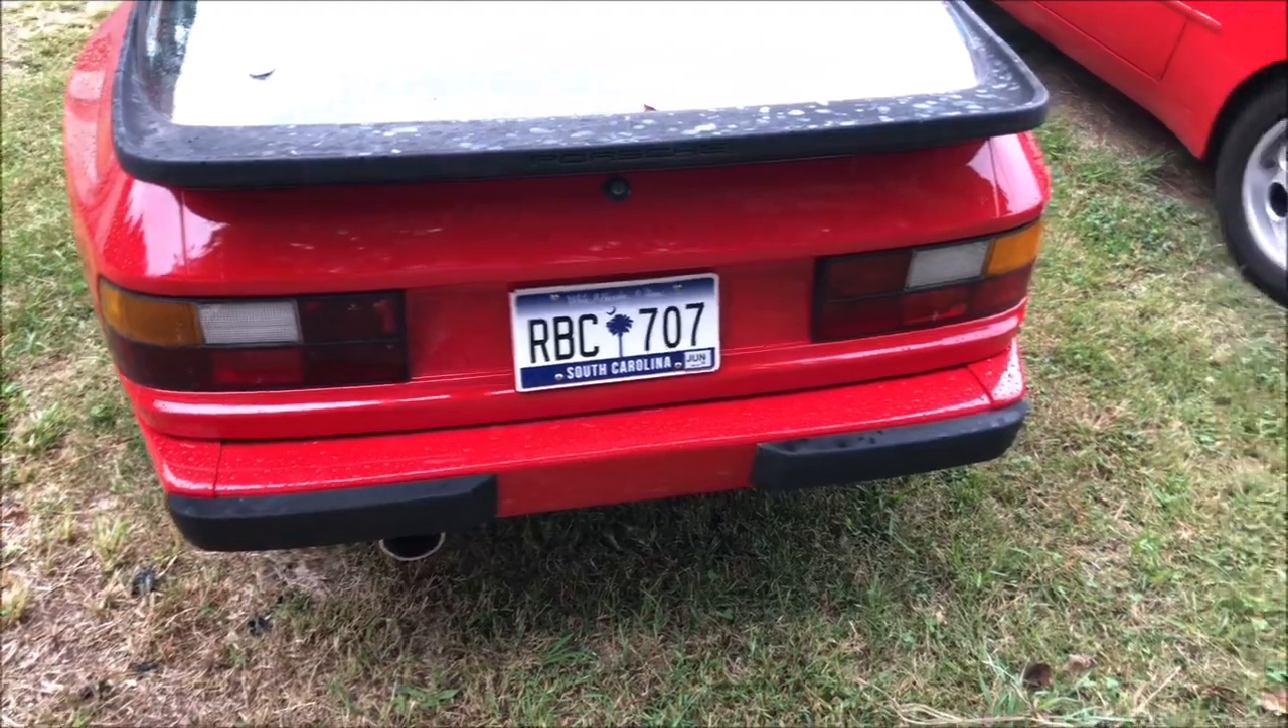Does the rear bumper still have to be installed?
No.